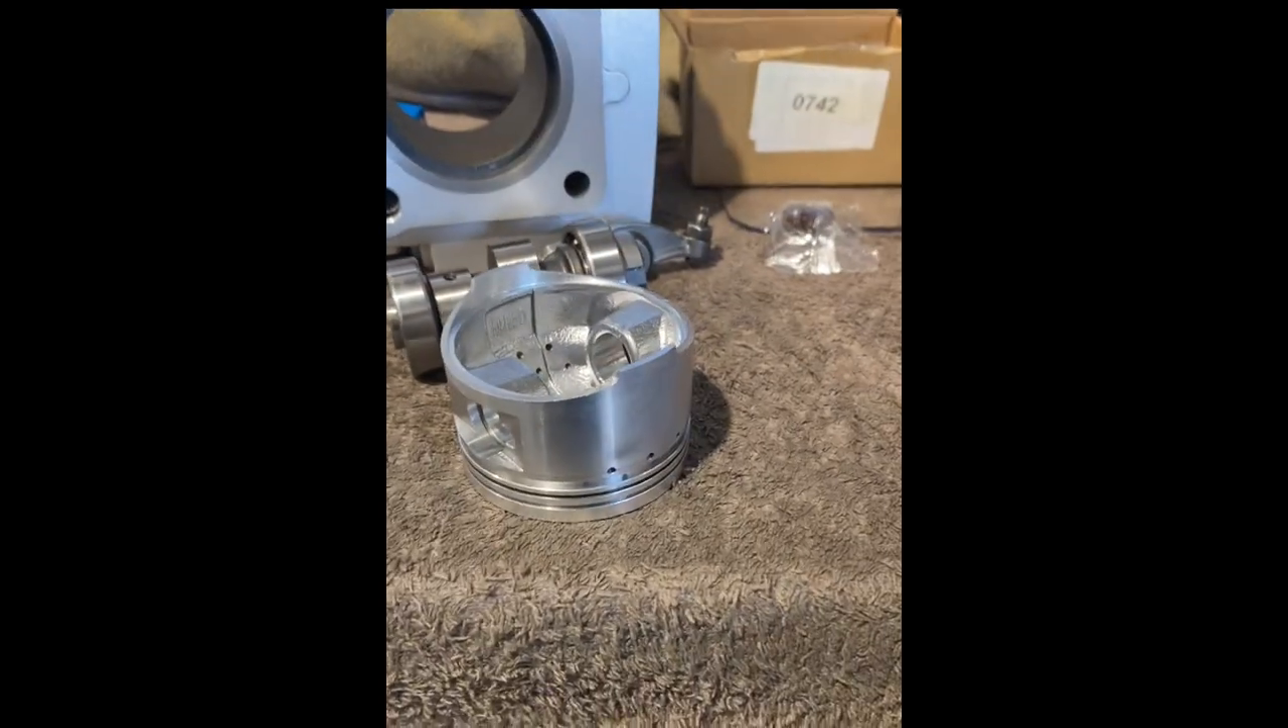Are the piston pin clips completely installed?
No.